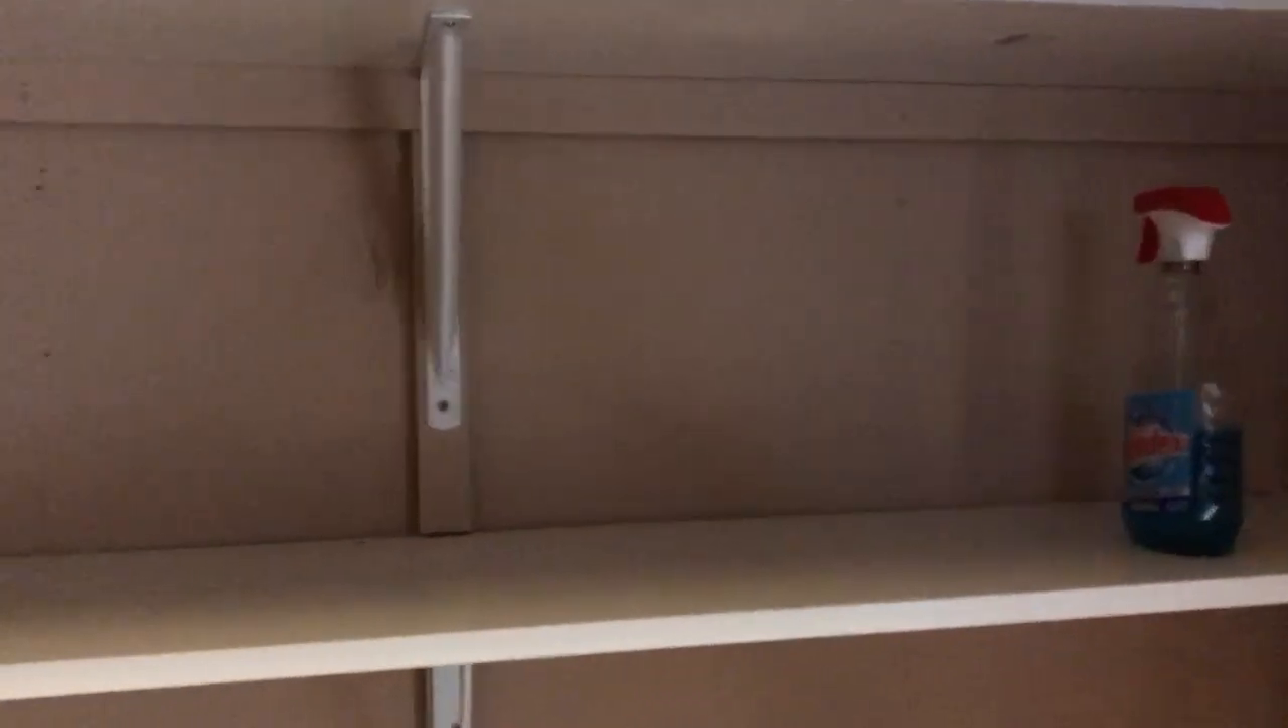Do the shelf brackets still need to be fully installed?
No.